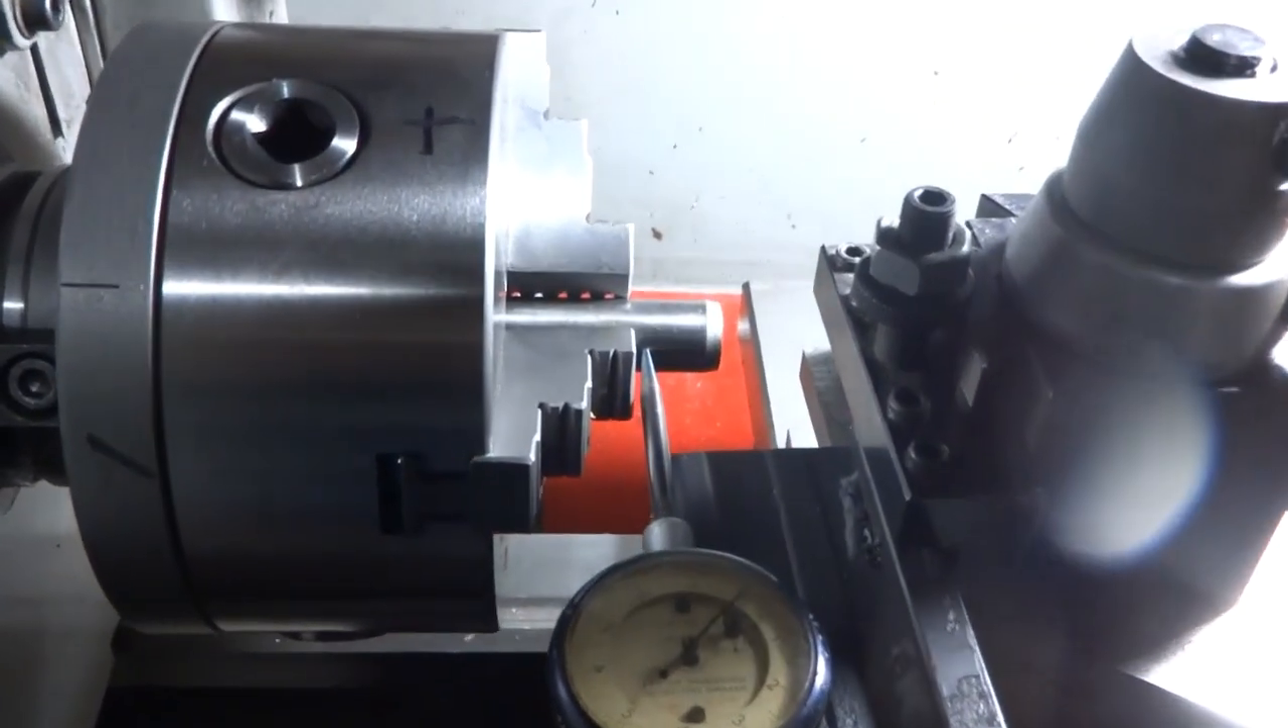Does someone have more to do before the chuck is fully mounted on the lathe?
No.